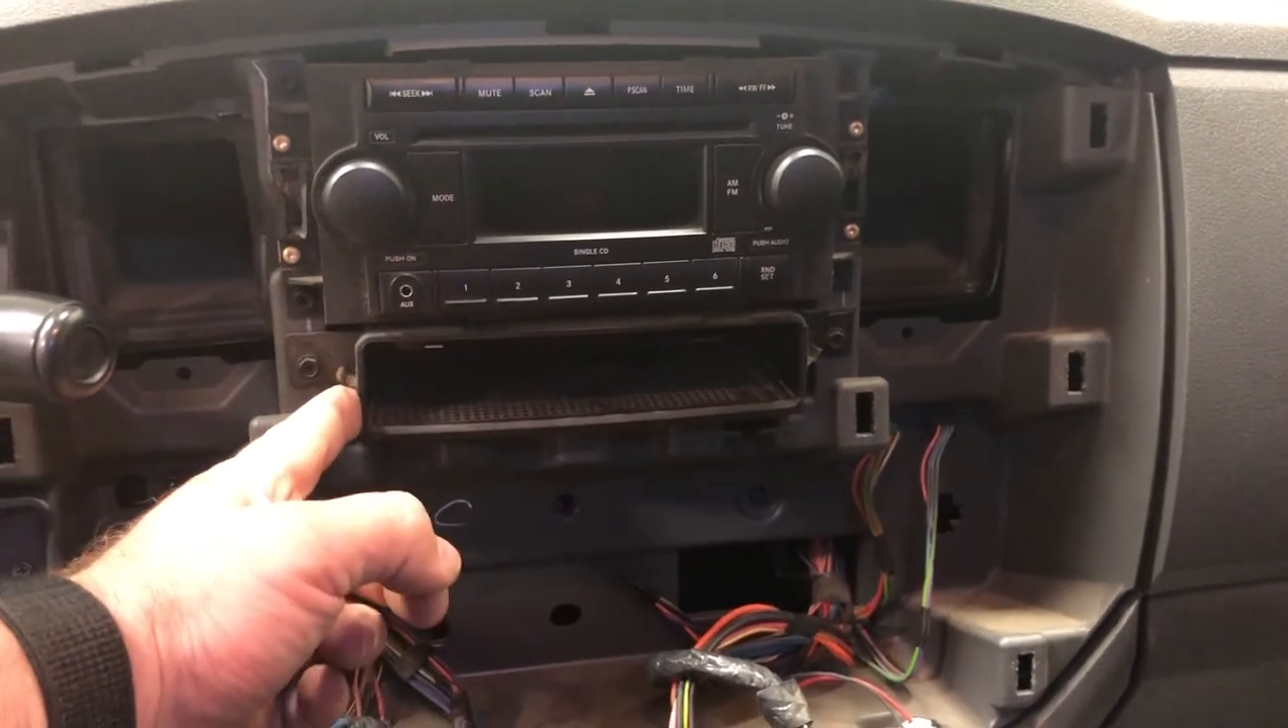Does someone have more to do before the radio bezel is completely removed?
No.